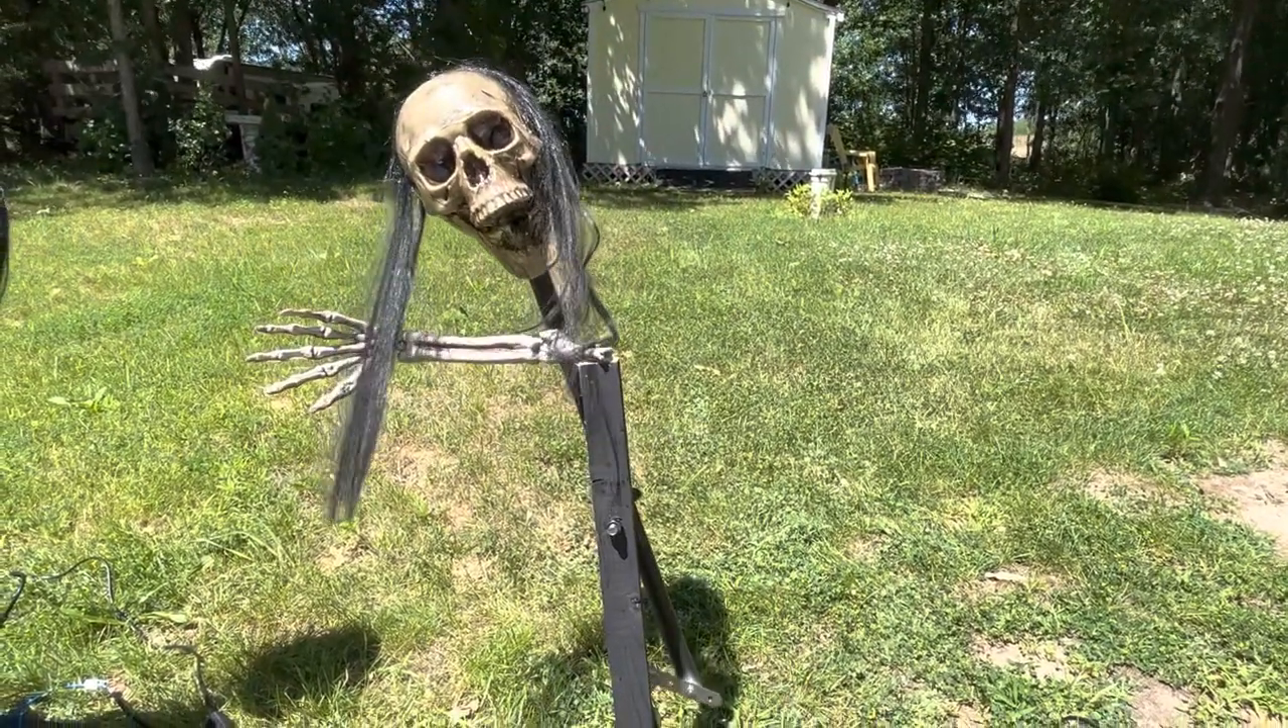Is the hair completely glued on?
Yes.